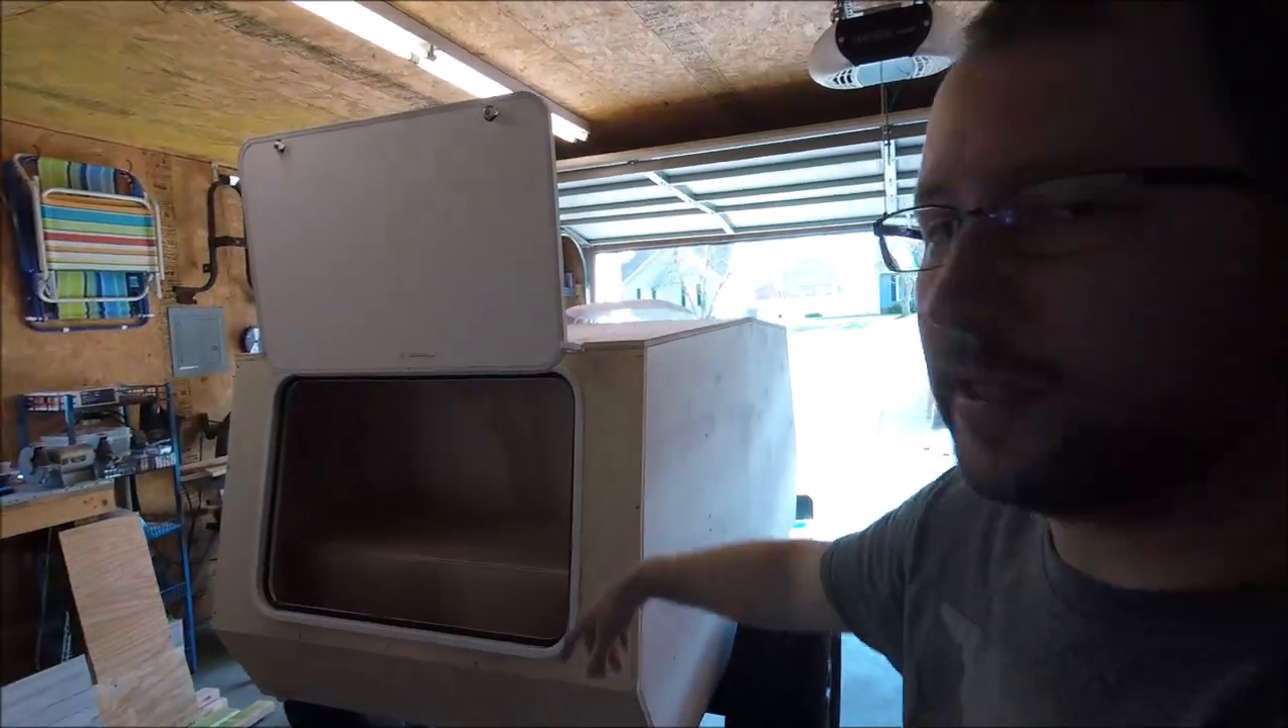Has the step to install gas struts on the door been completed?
No.